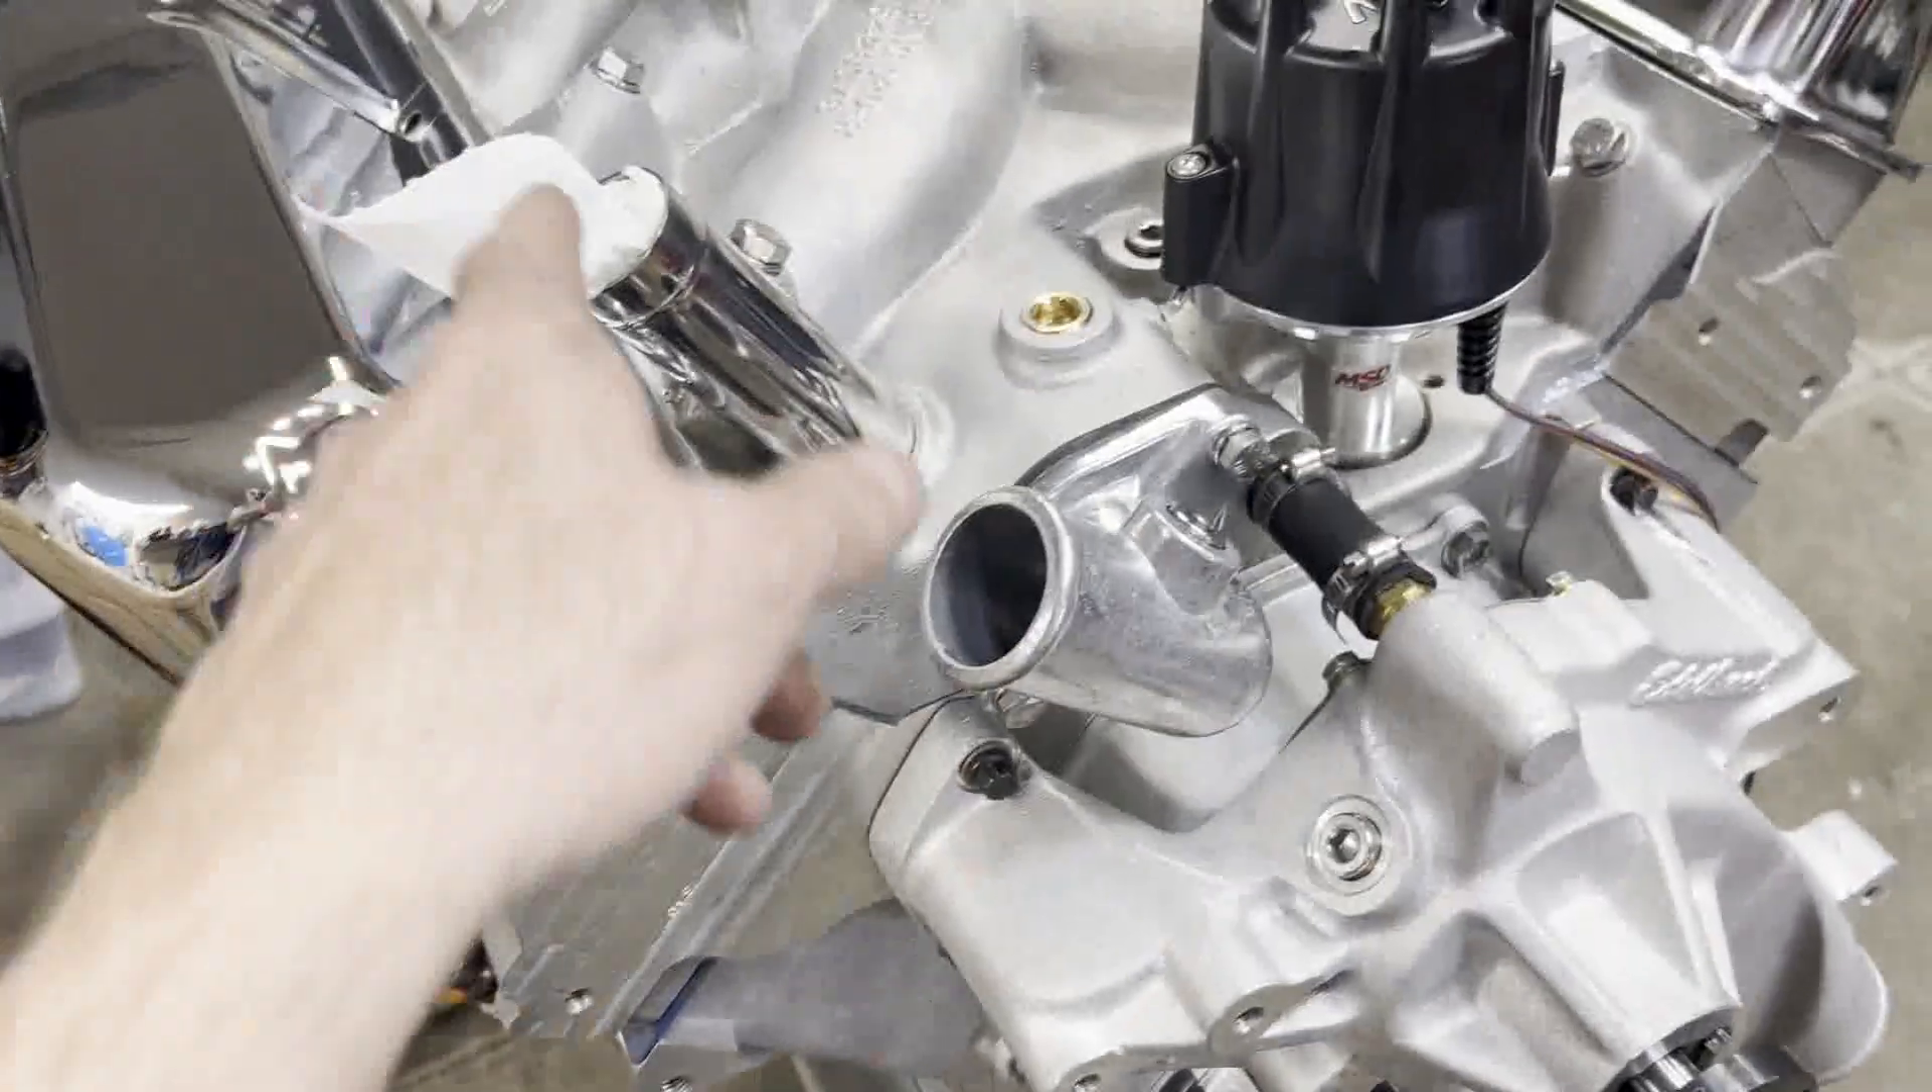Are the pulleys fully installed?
No.